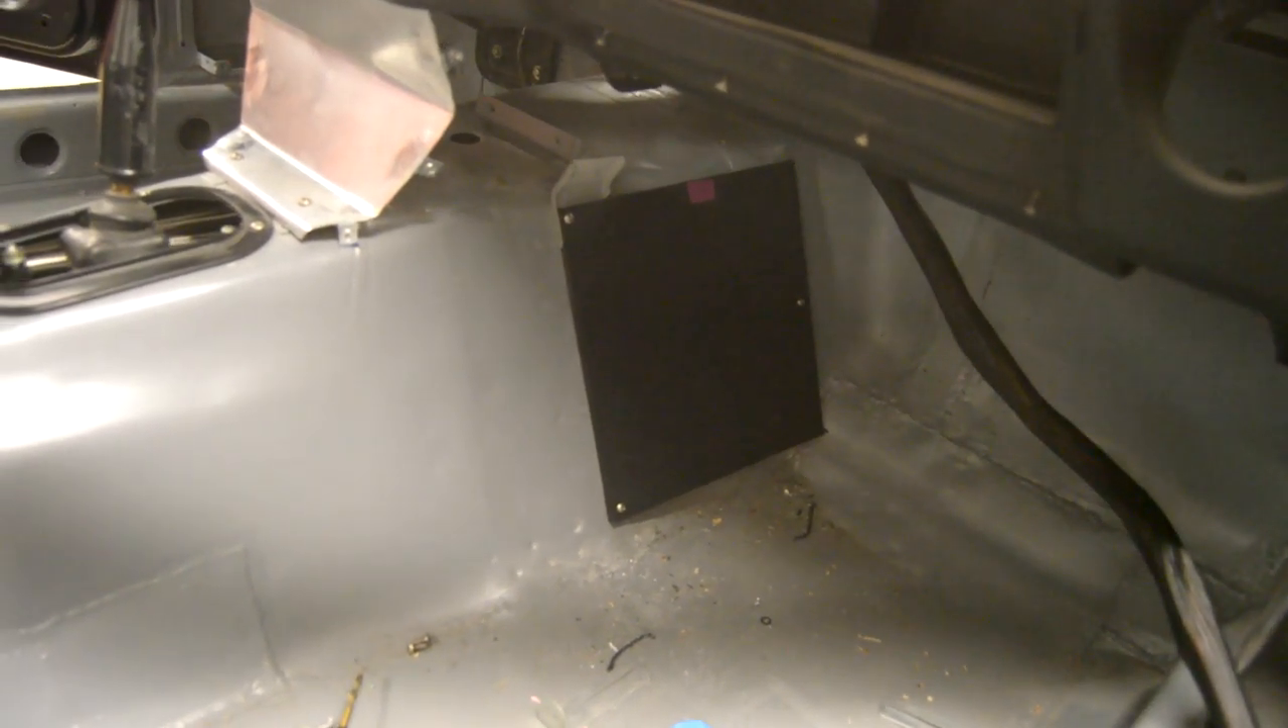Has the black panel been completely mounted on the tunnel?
Yes.